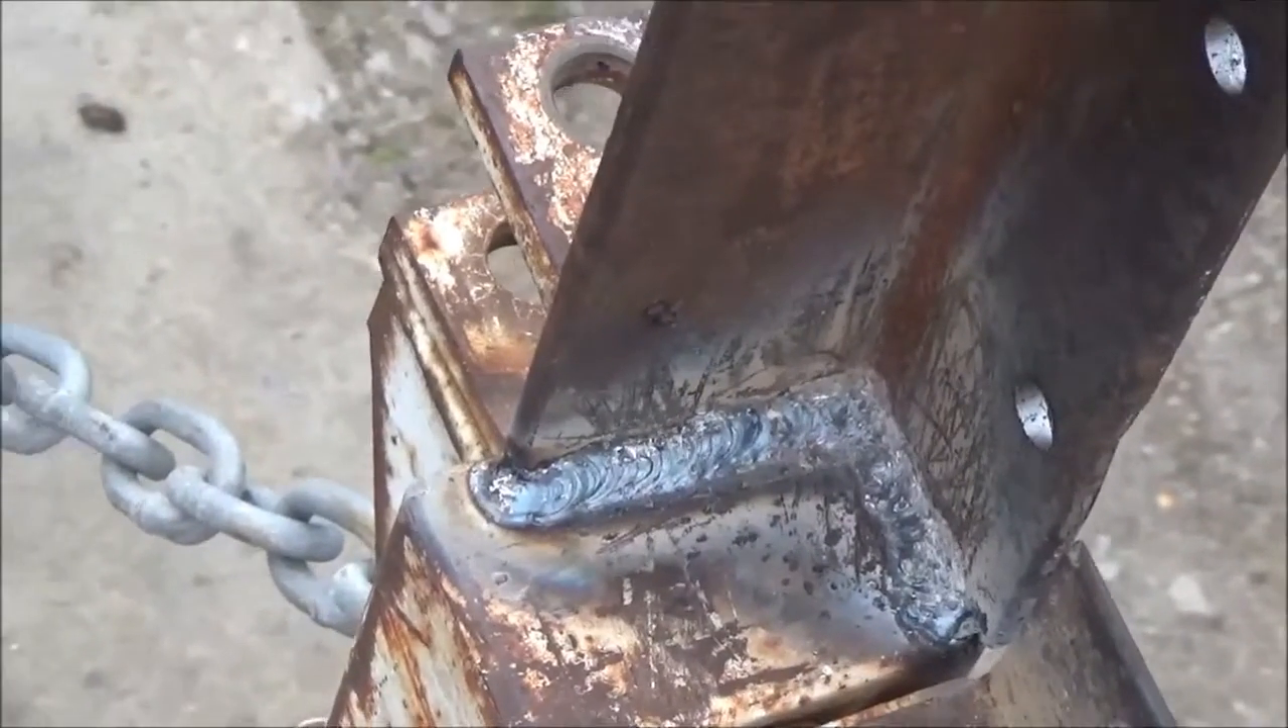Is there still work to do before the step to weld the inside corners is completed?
No.